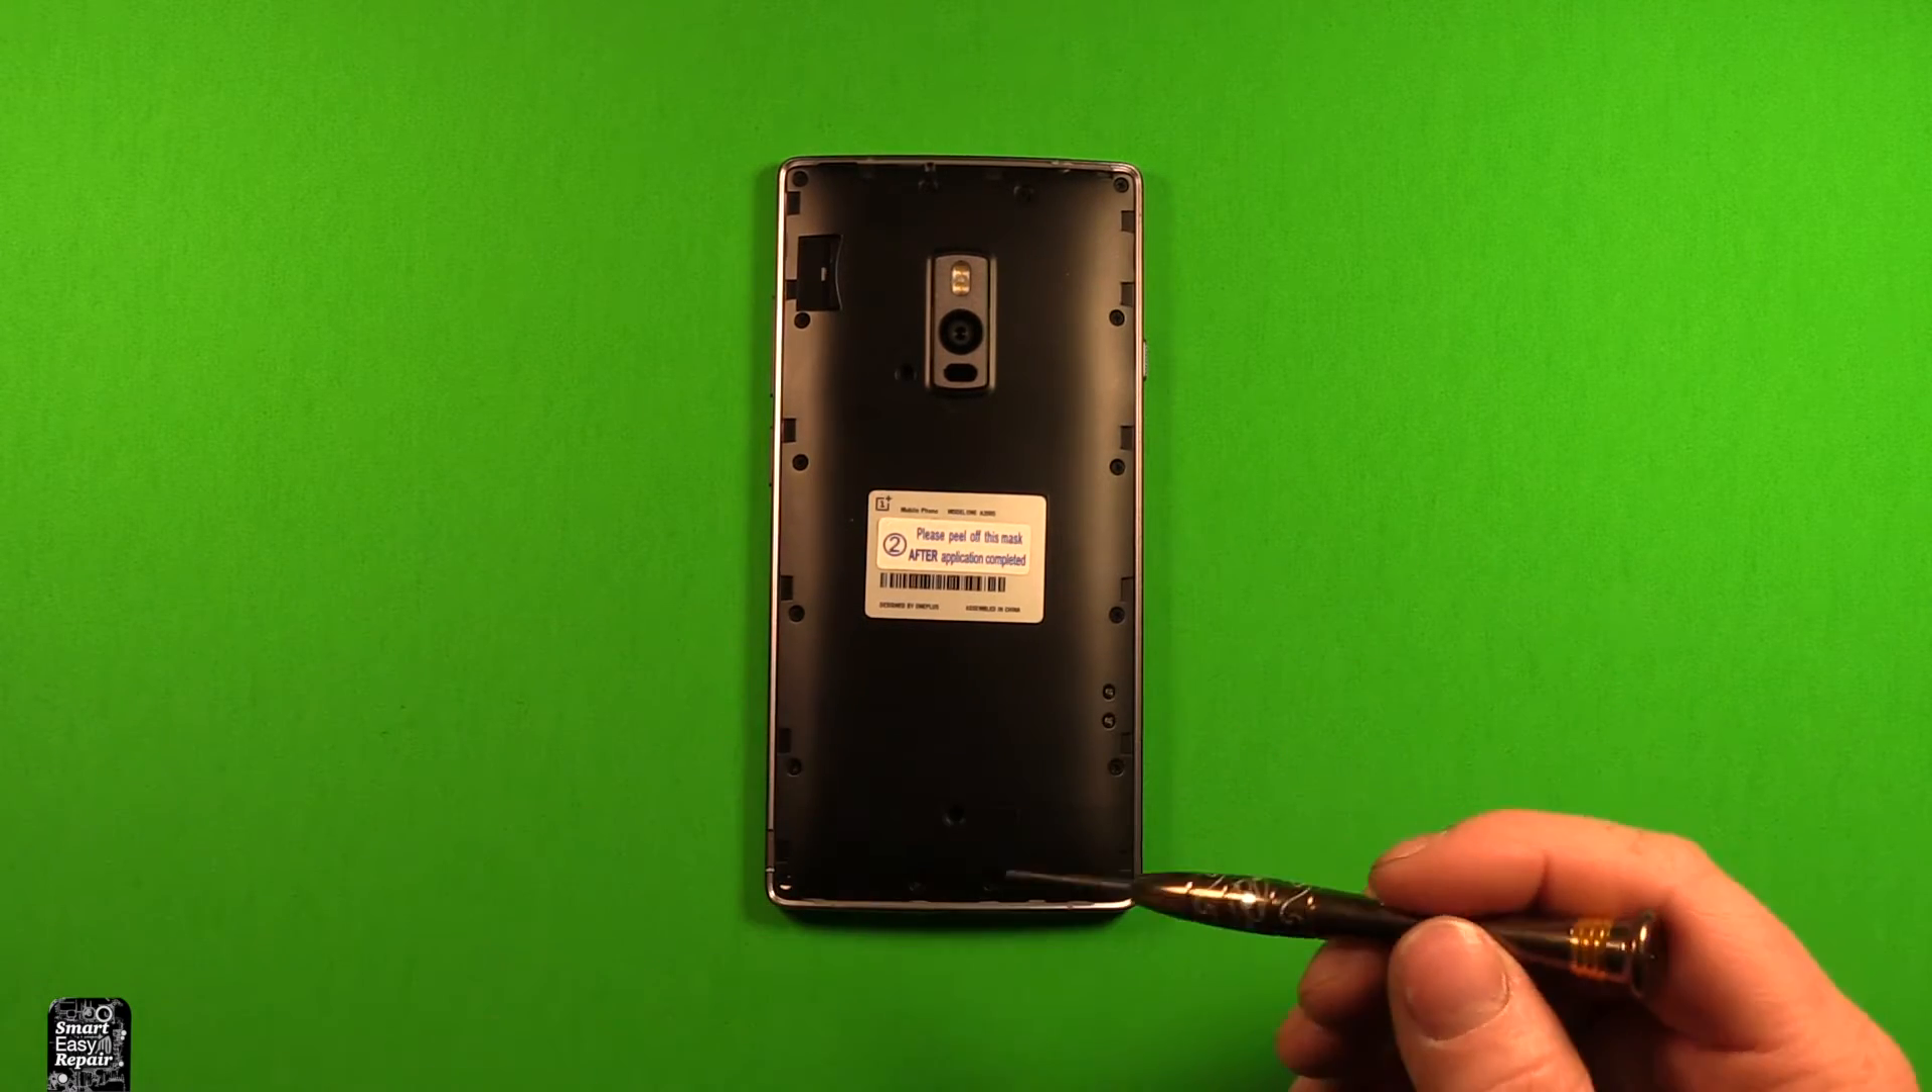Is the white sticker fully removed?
No.